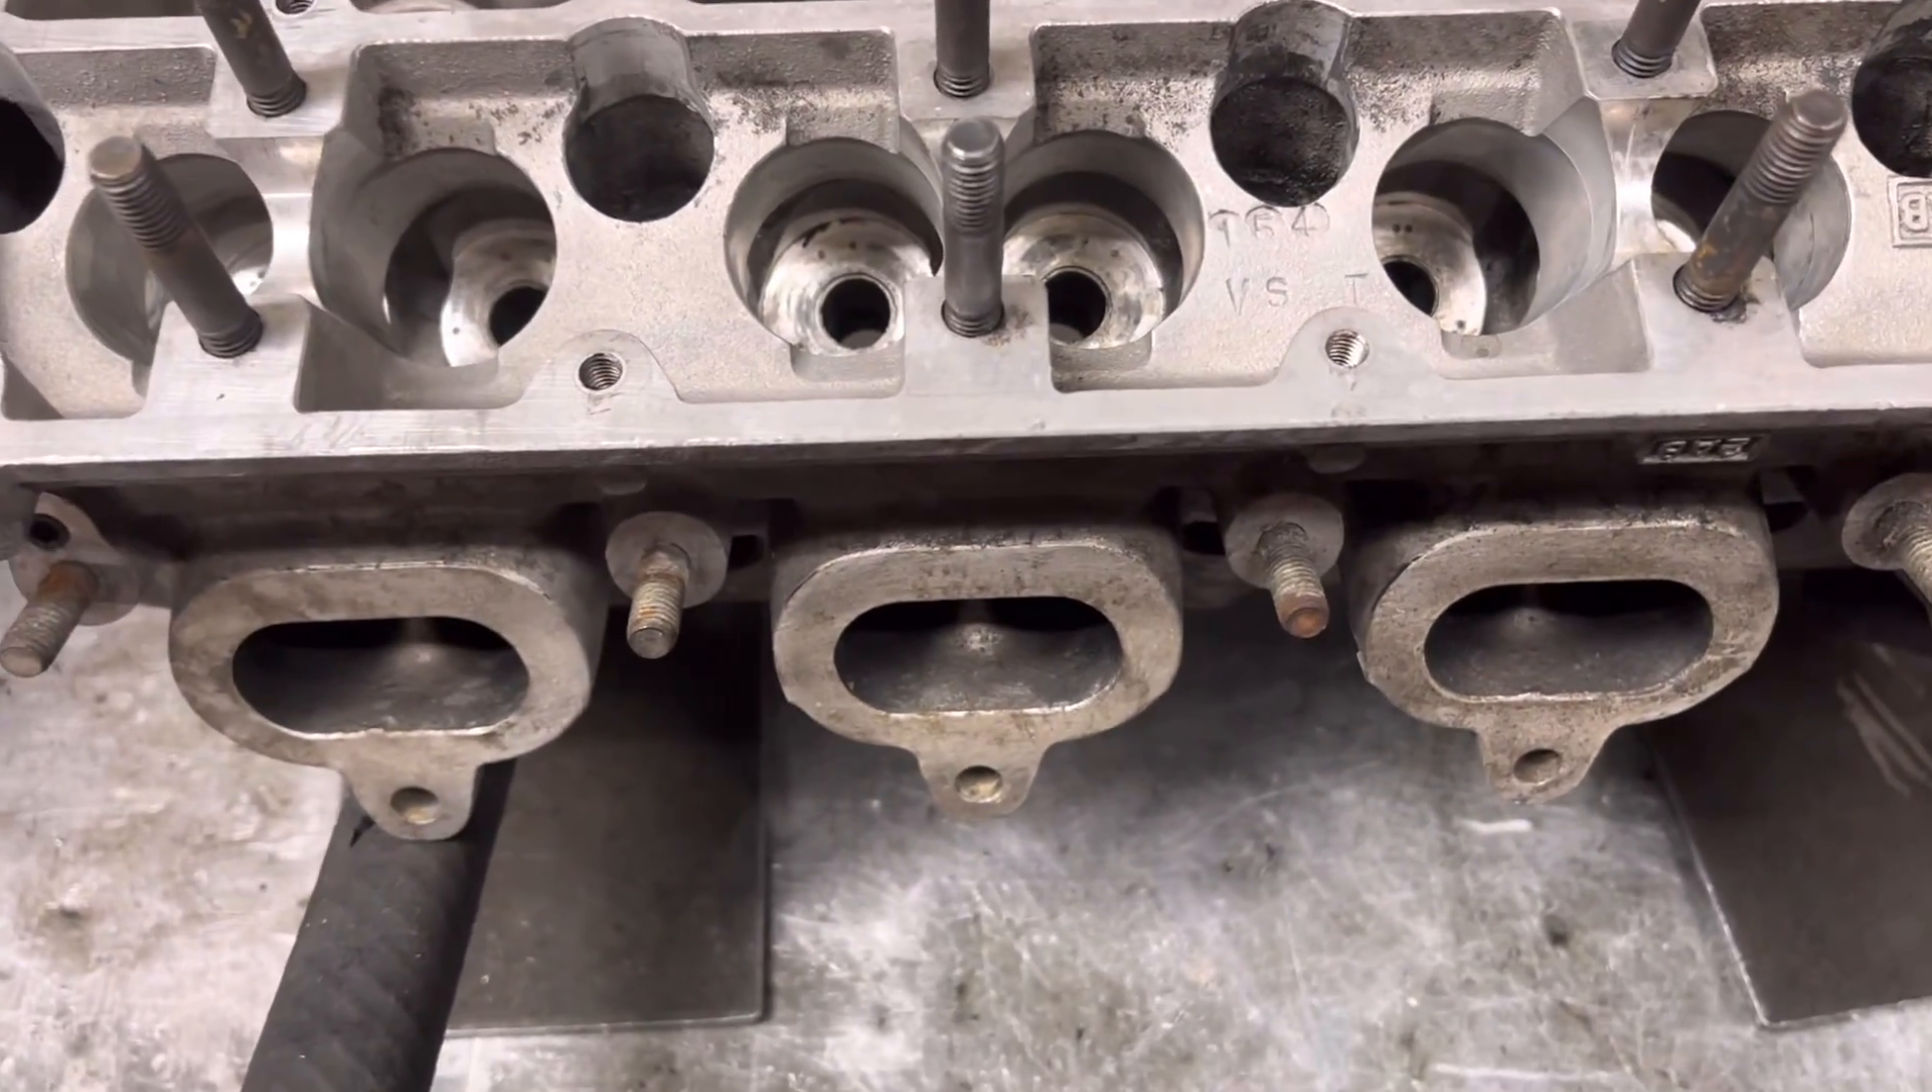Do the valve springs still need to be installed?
Yes.